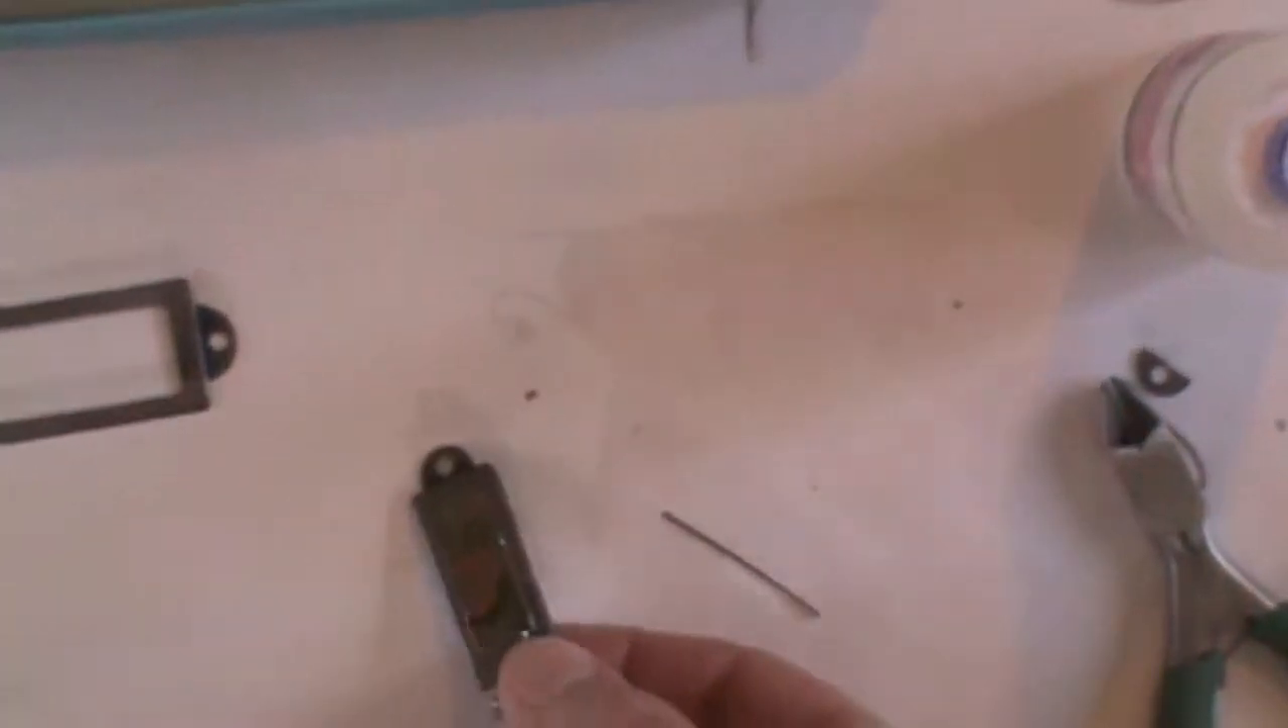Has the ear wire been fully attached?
No.